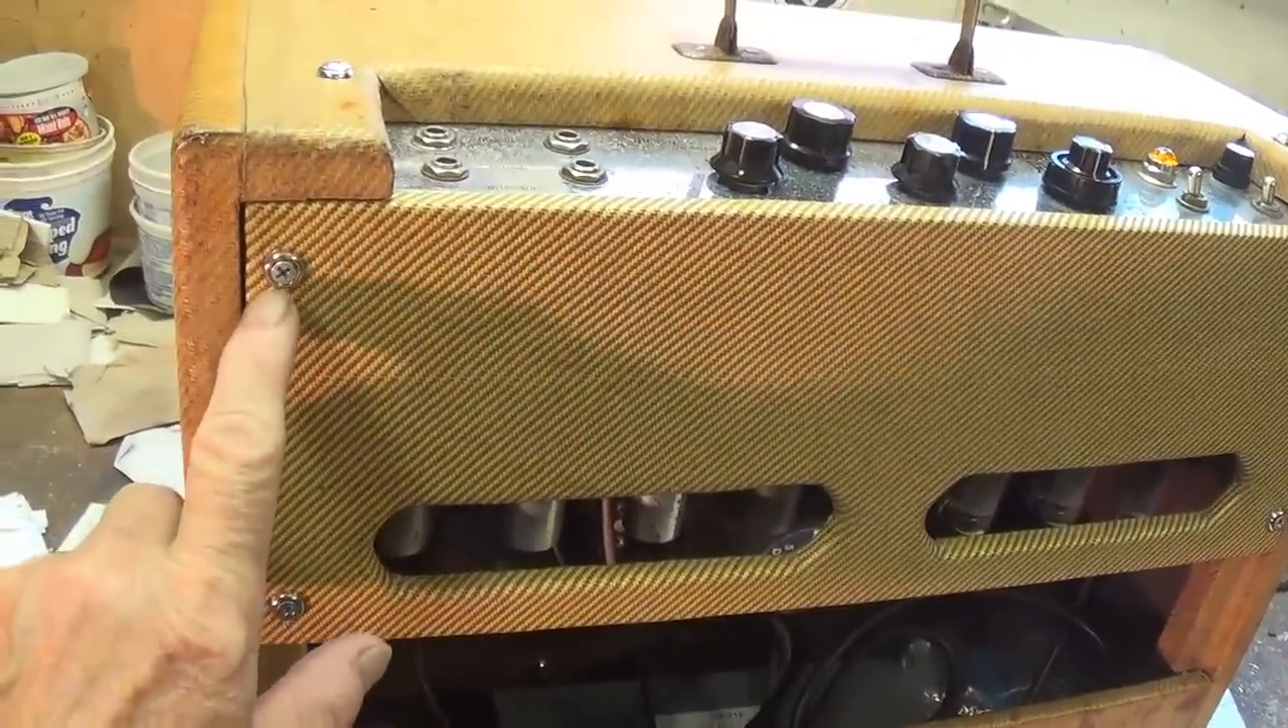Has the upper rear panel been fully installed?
Yes.